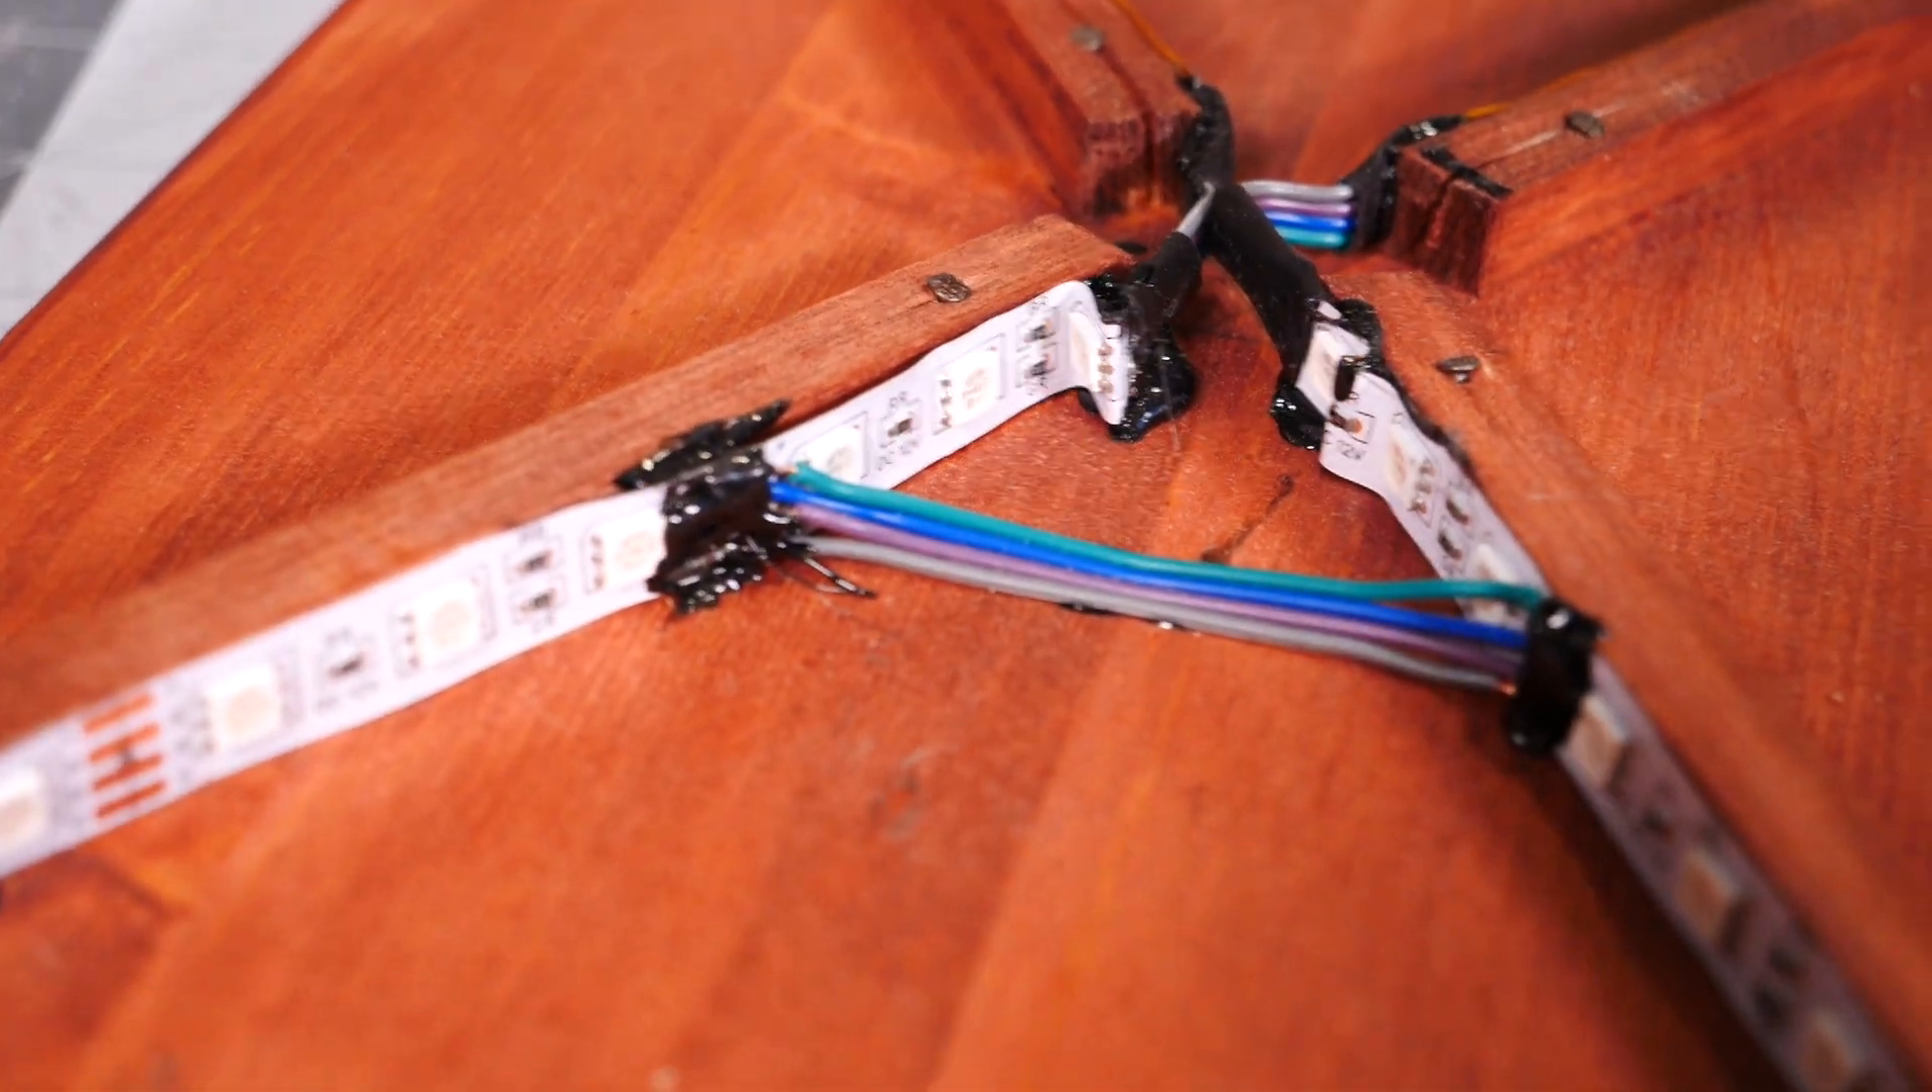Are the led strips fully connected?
Yes.